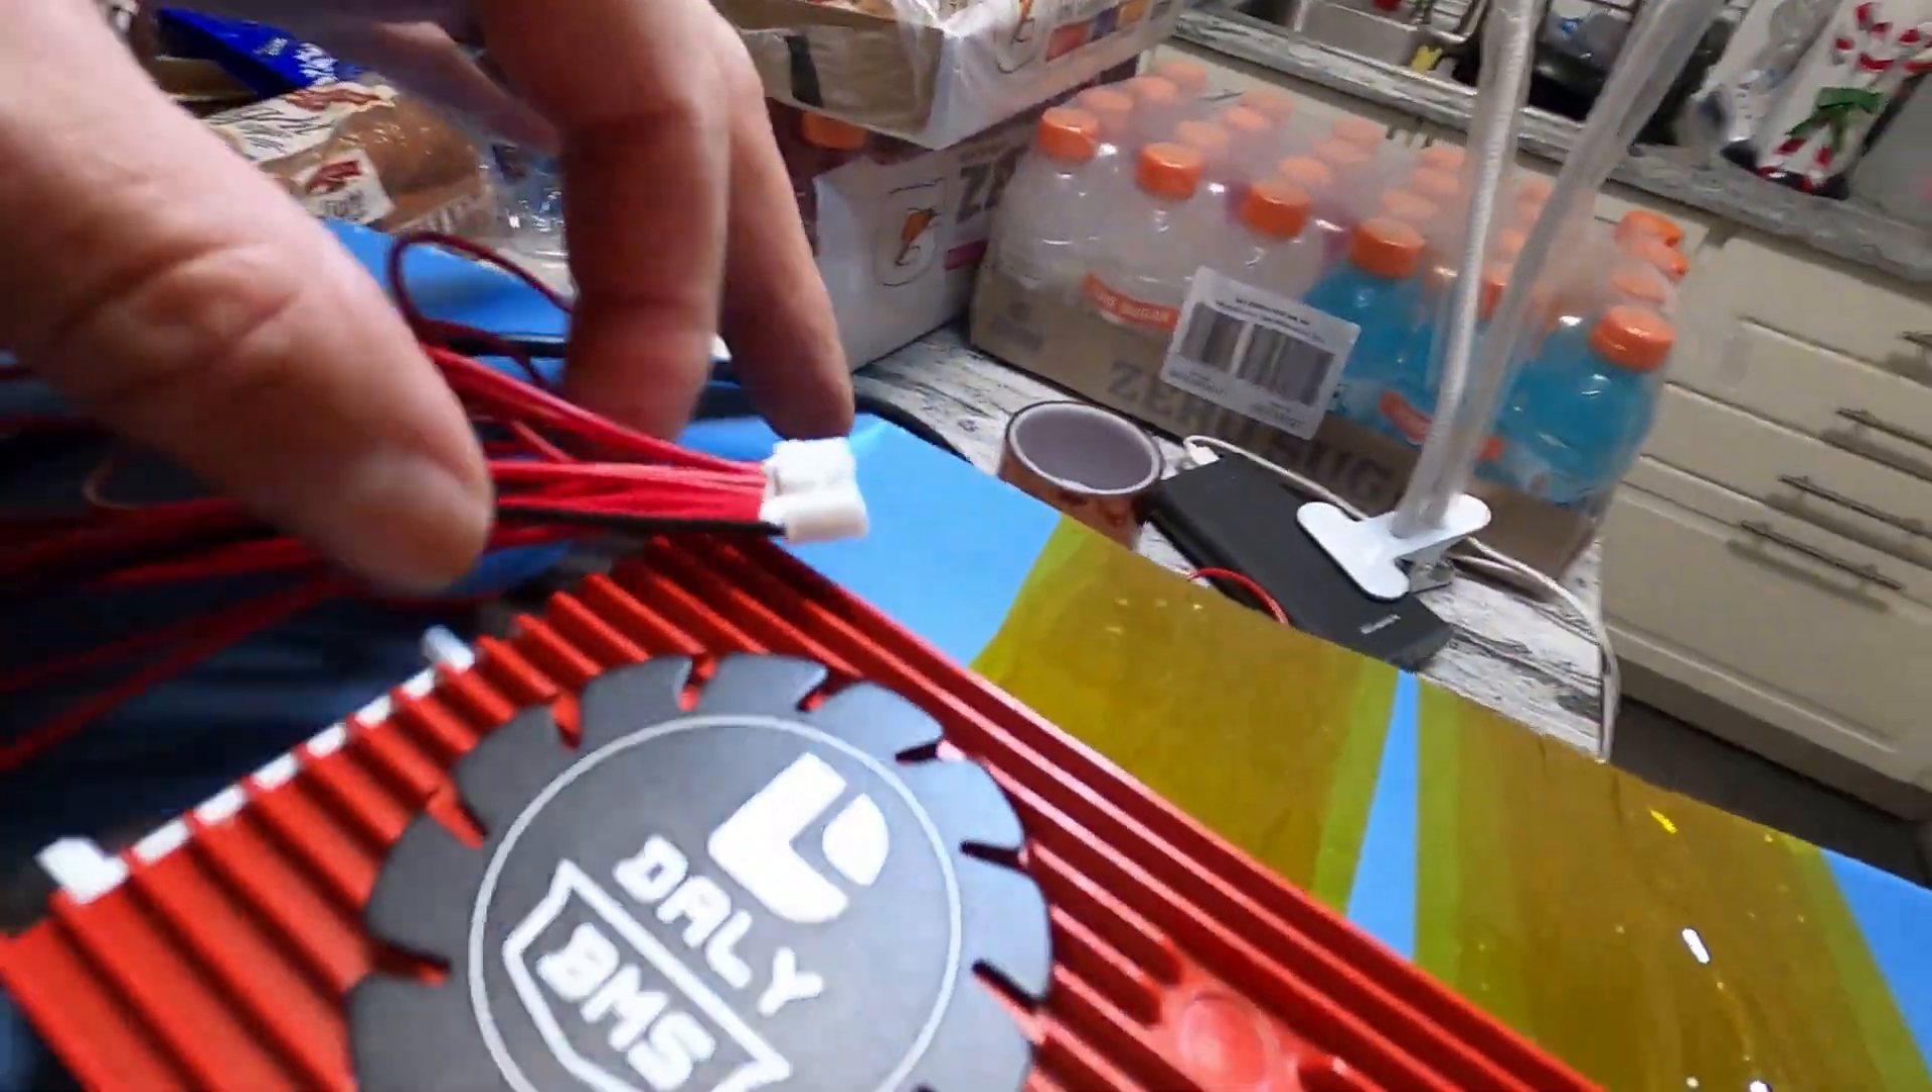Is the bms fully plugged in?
No.